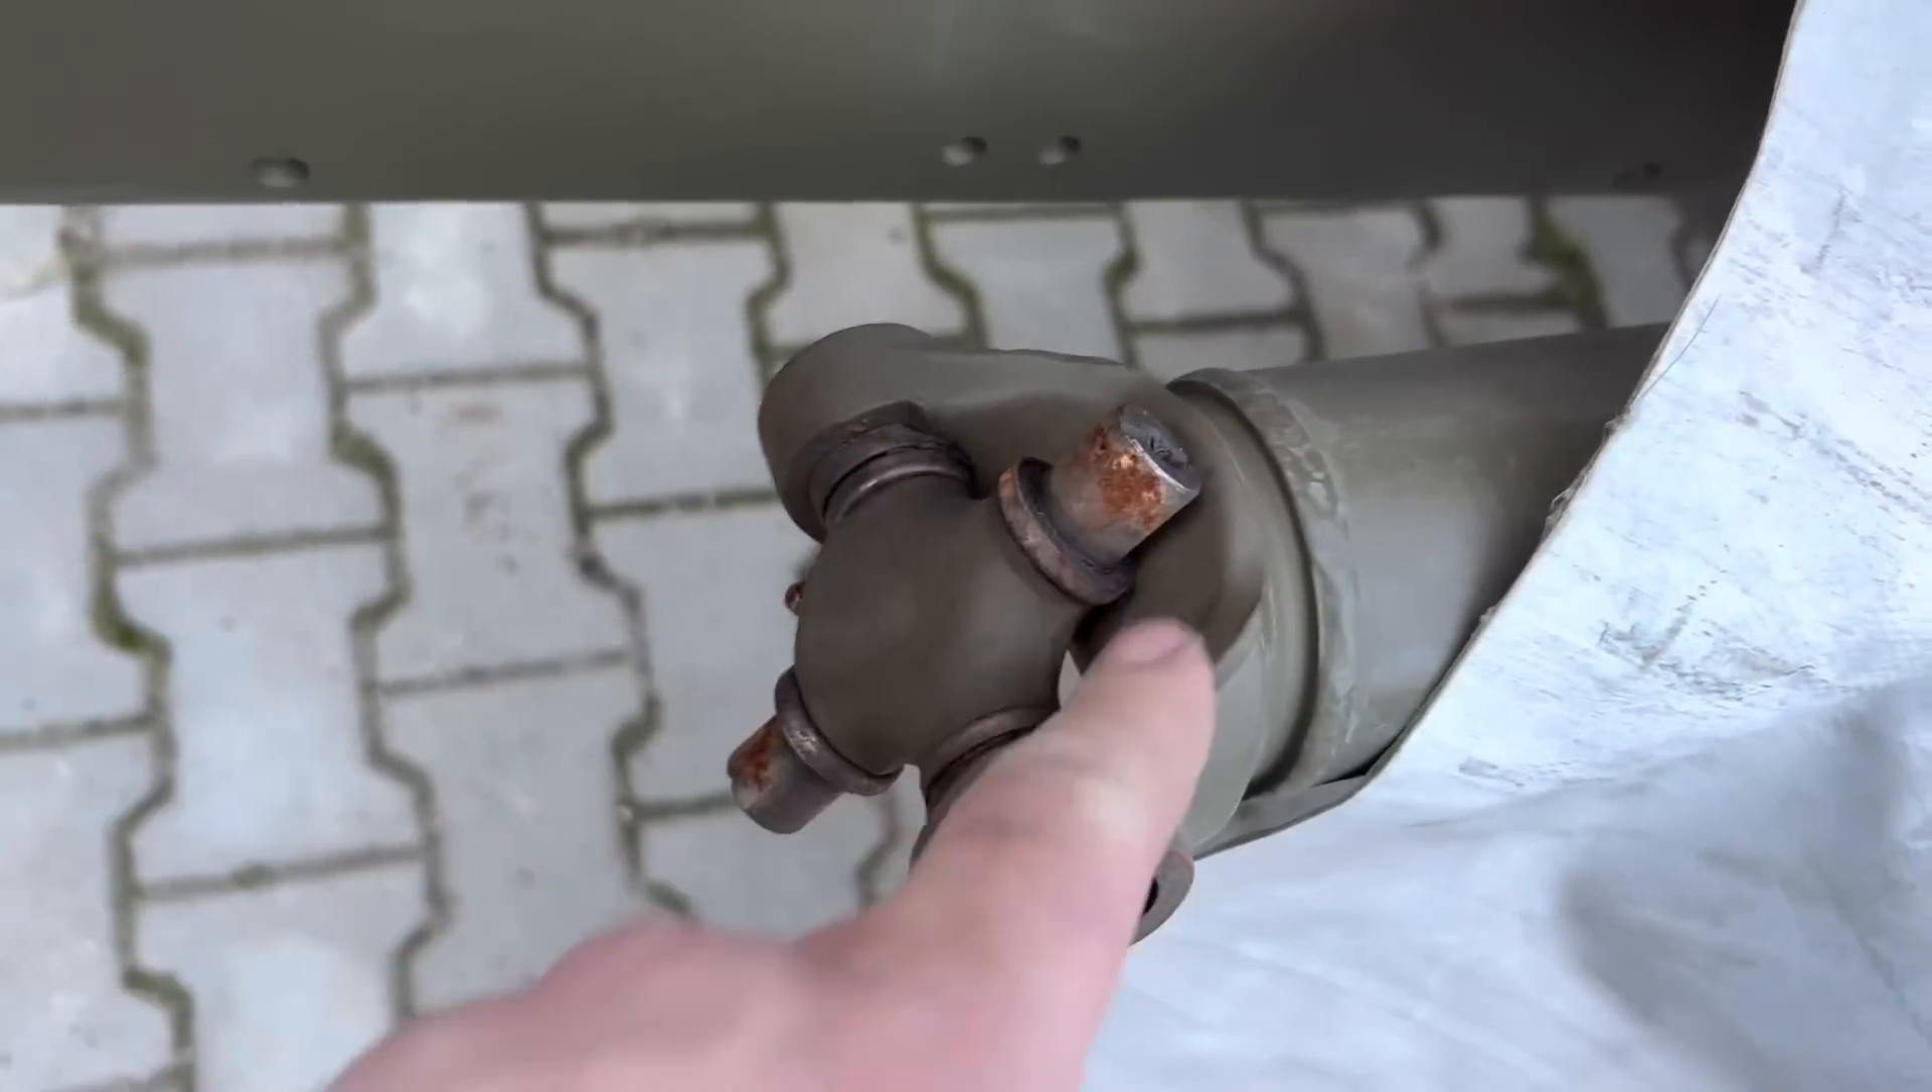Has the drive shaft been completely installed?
No.